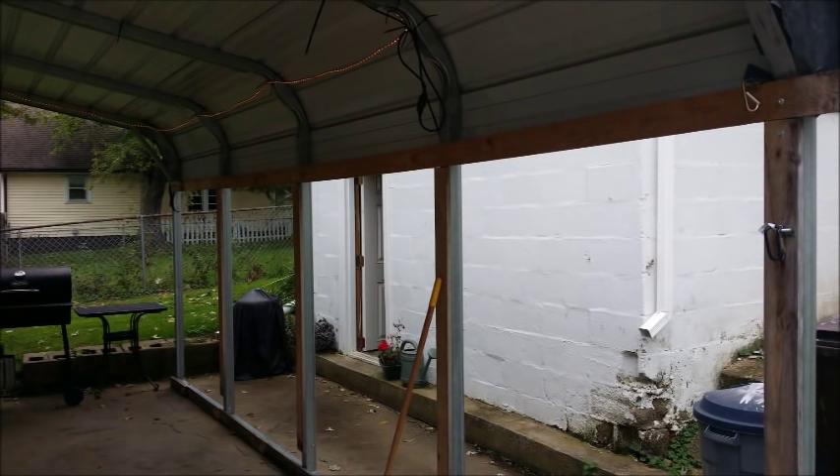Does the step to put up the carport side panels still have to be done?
Yes.